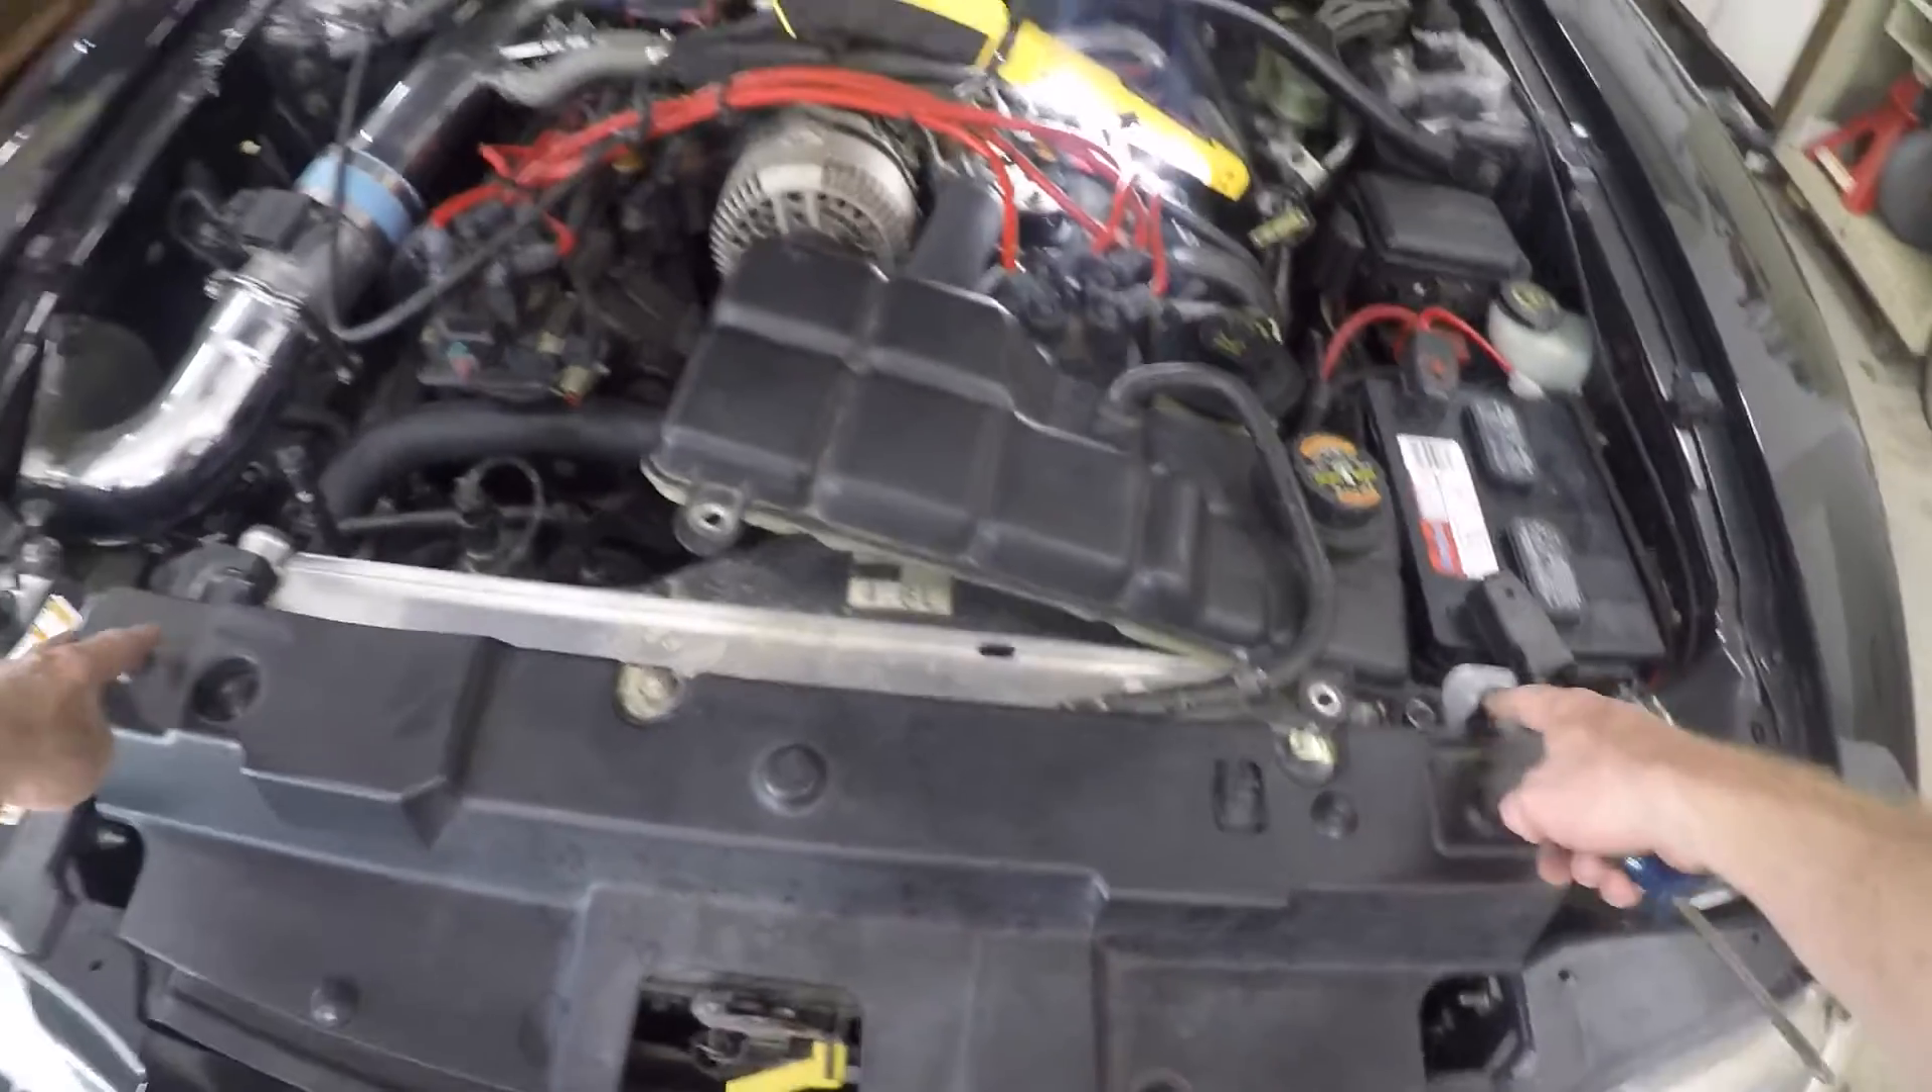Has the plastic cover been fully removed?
No.